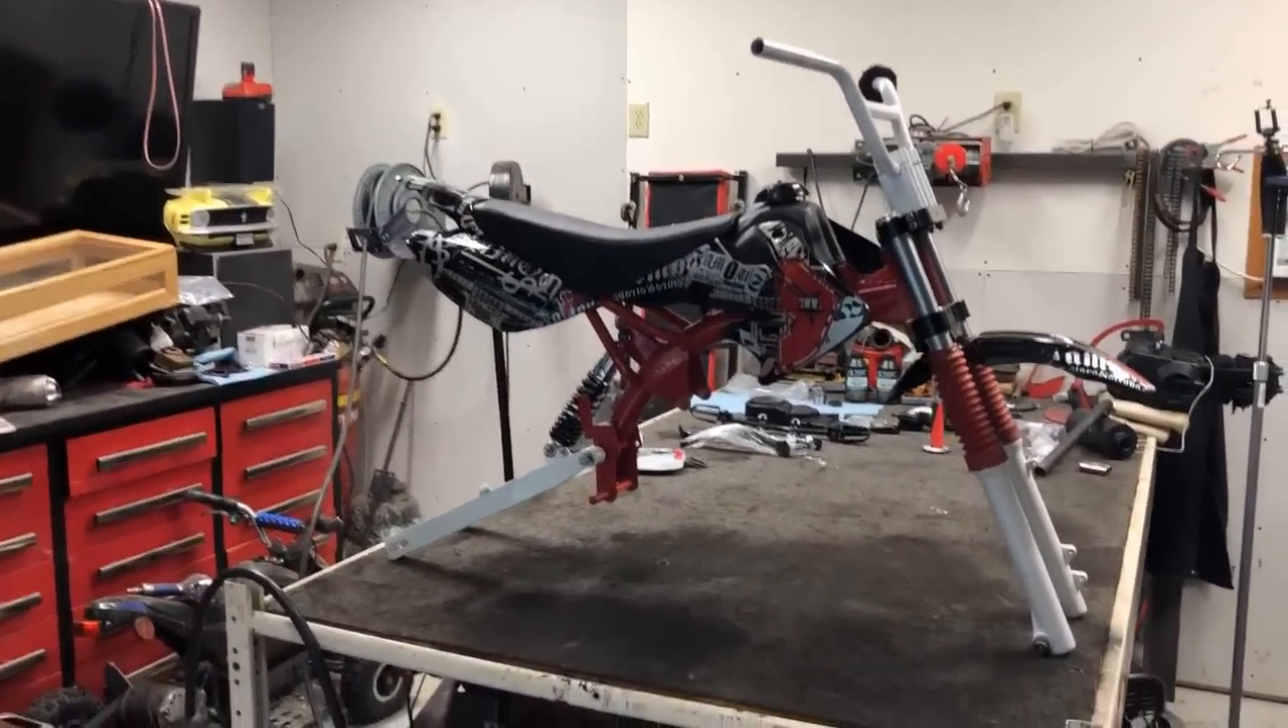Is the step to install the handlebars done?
Yes.